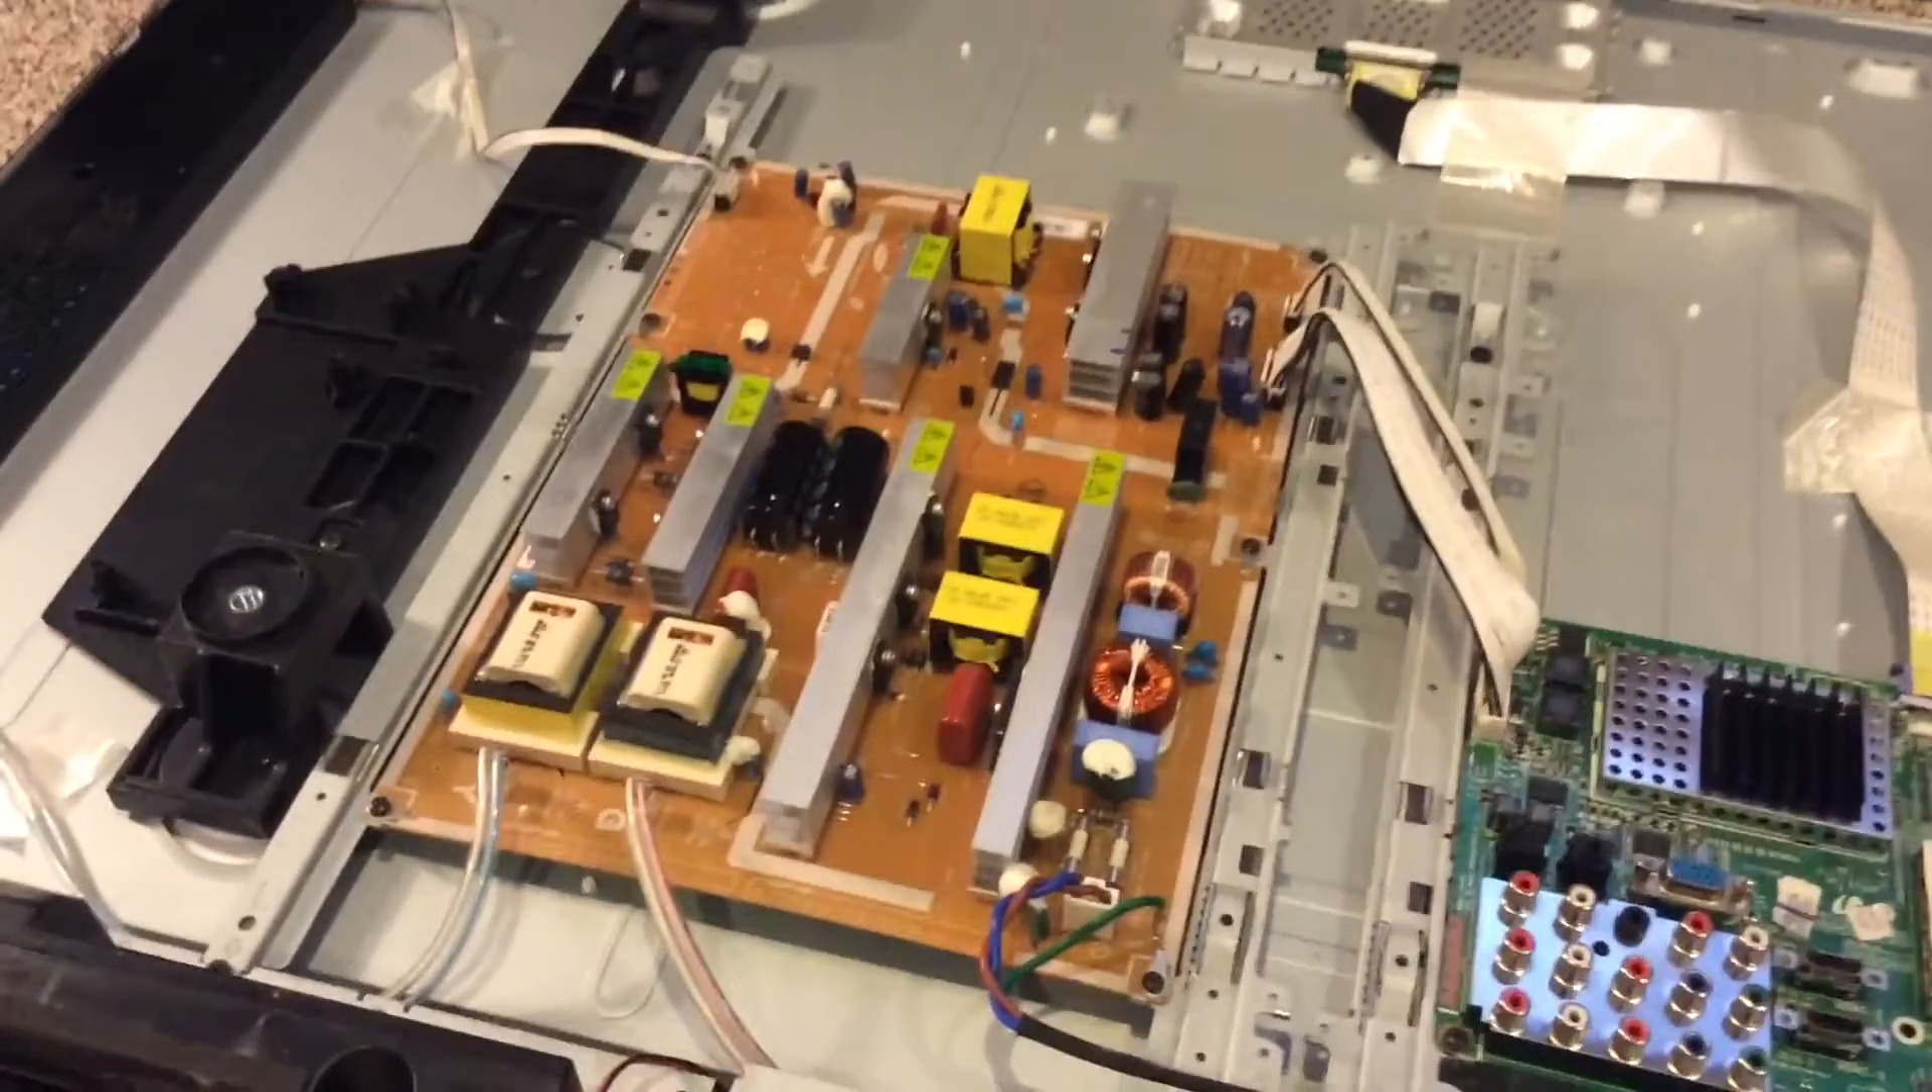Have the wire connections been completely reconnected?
Yes.